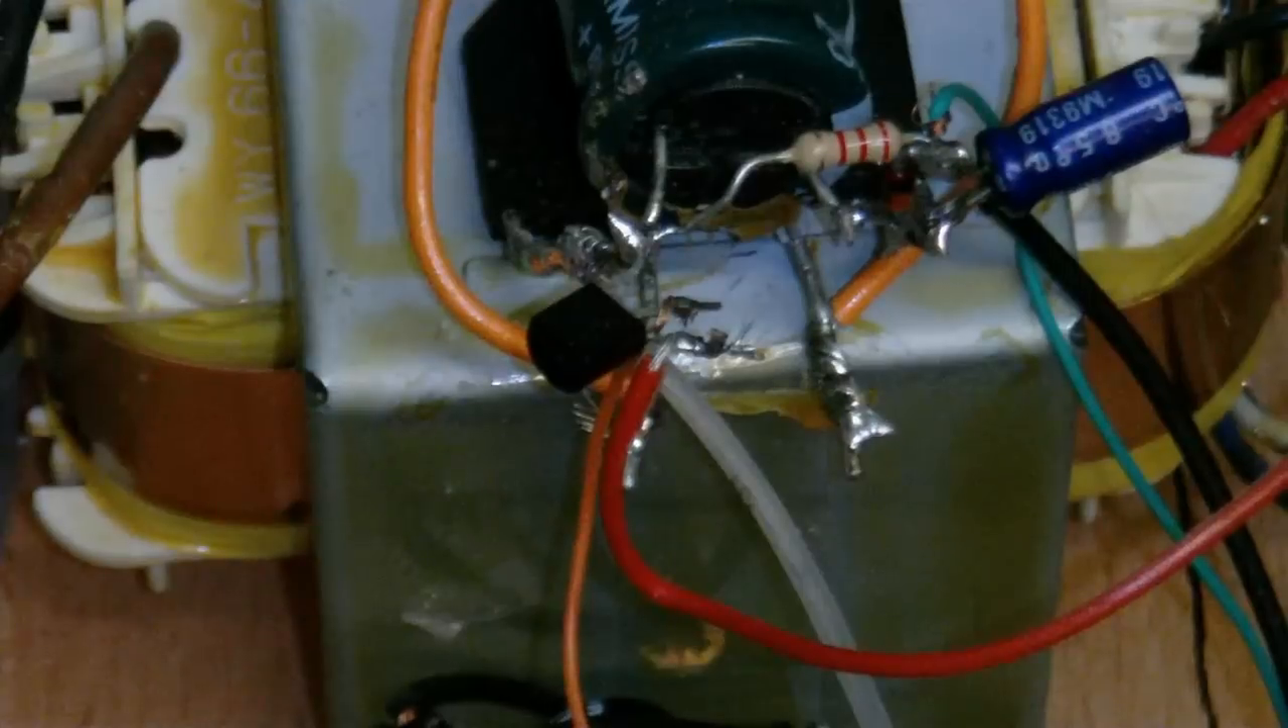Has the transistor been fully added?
Yes.